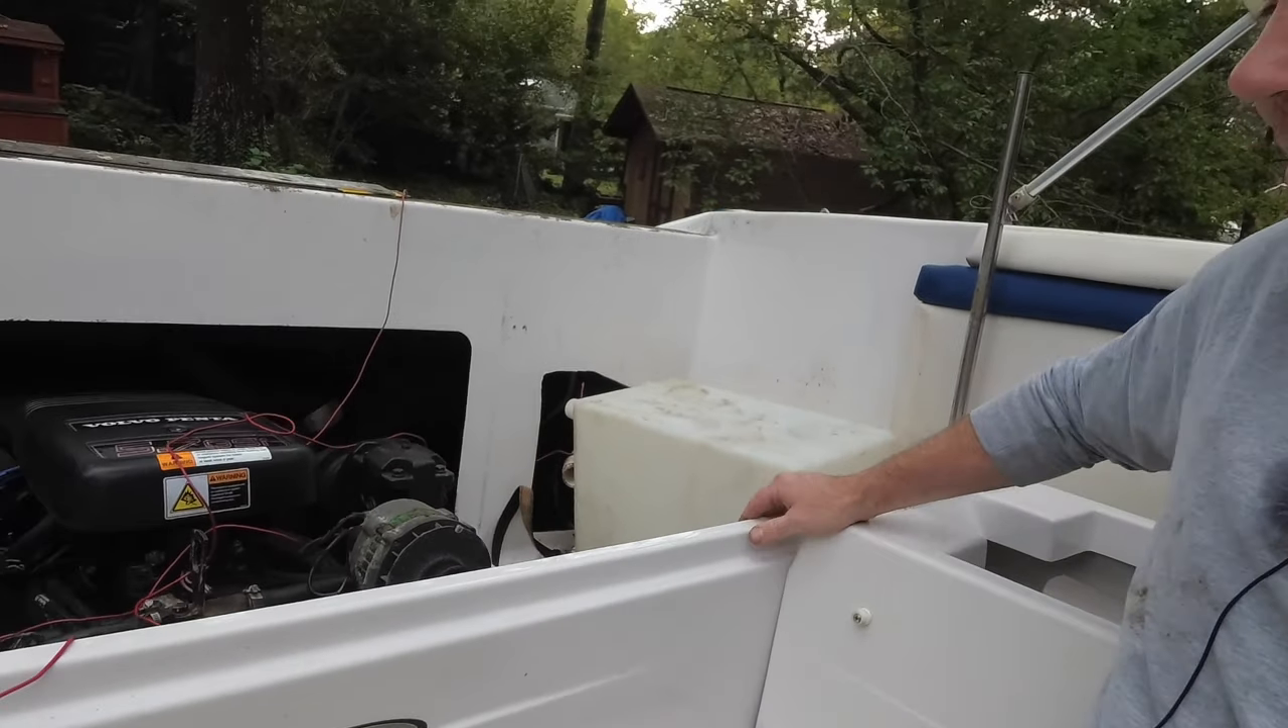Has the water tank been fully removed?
No.